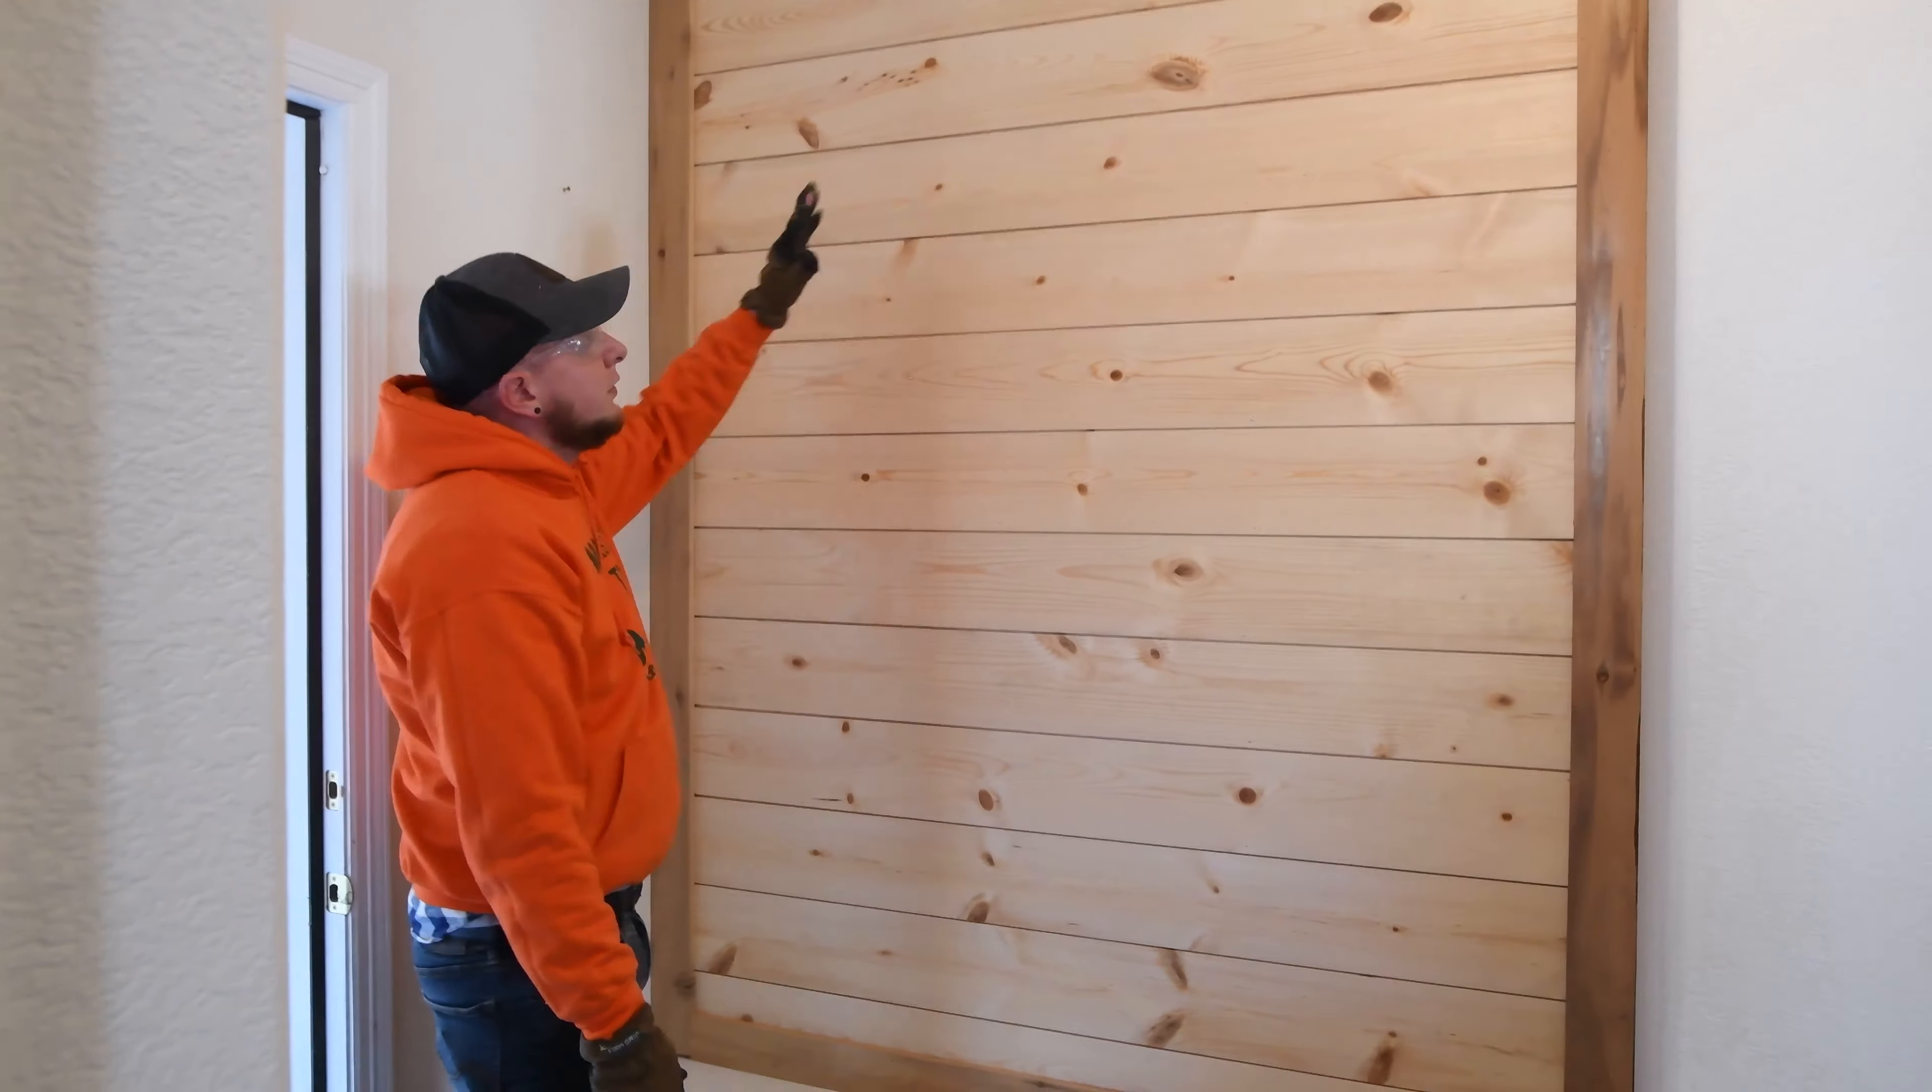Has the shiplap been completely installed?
Yes.